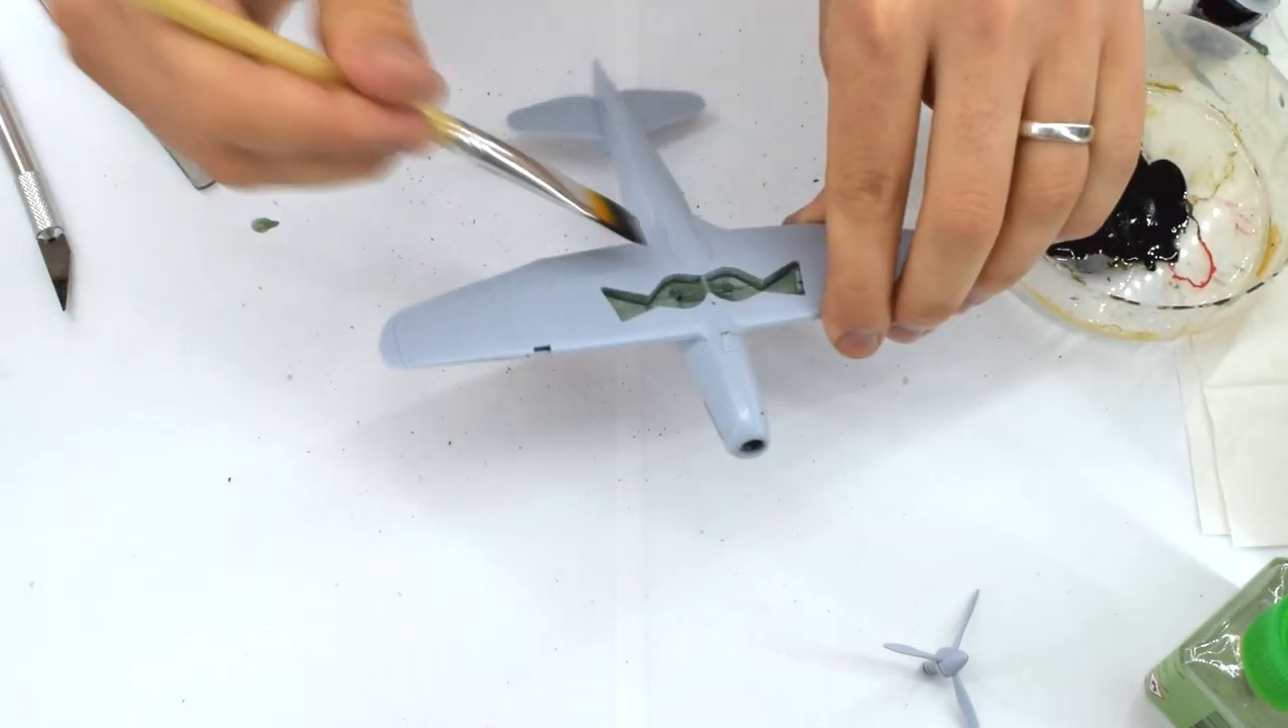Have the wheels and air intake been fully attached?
No.